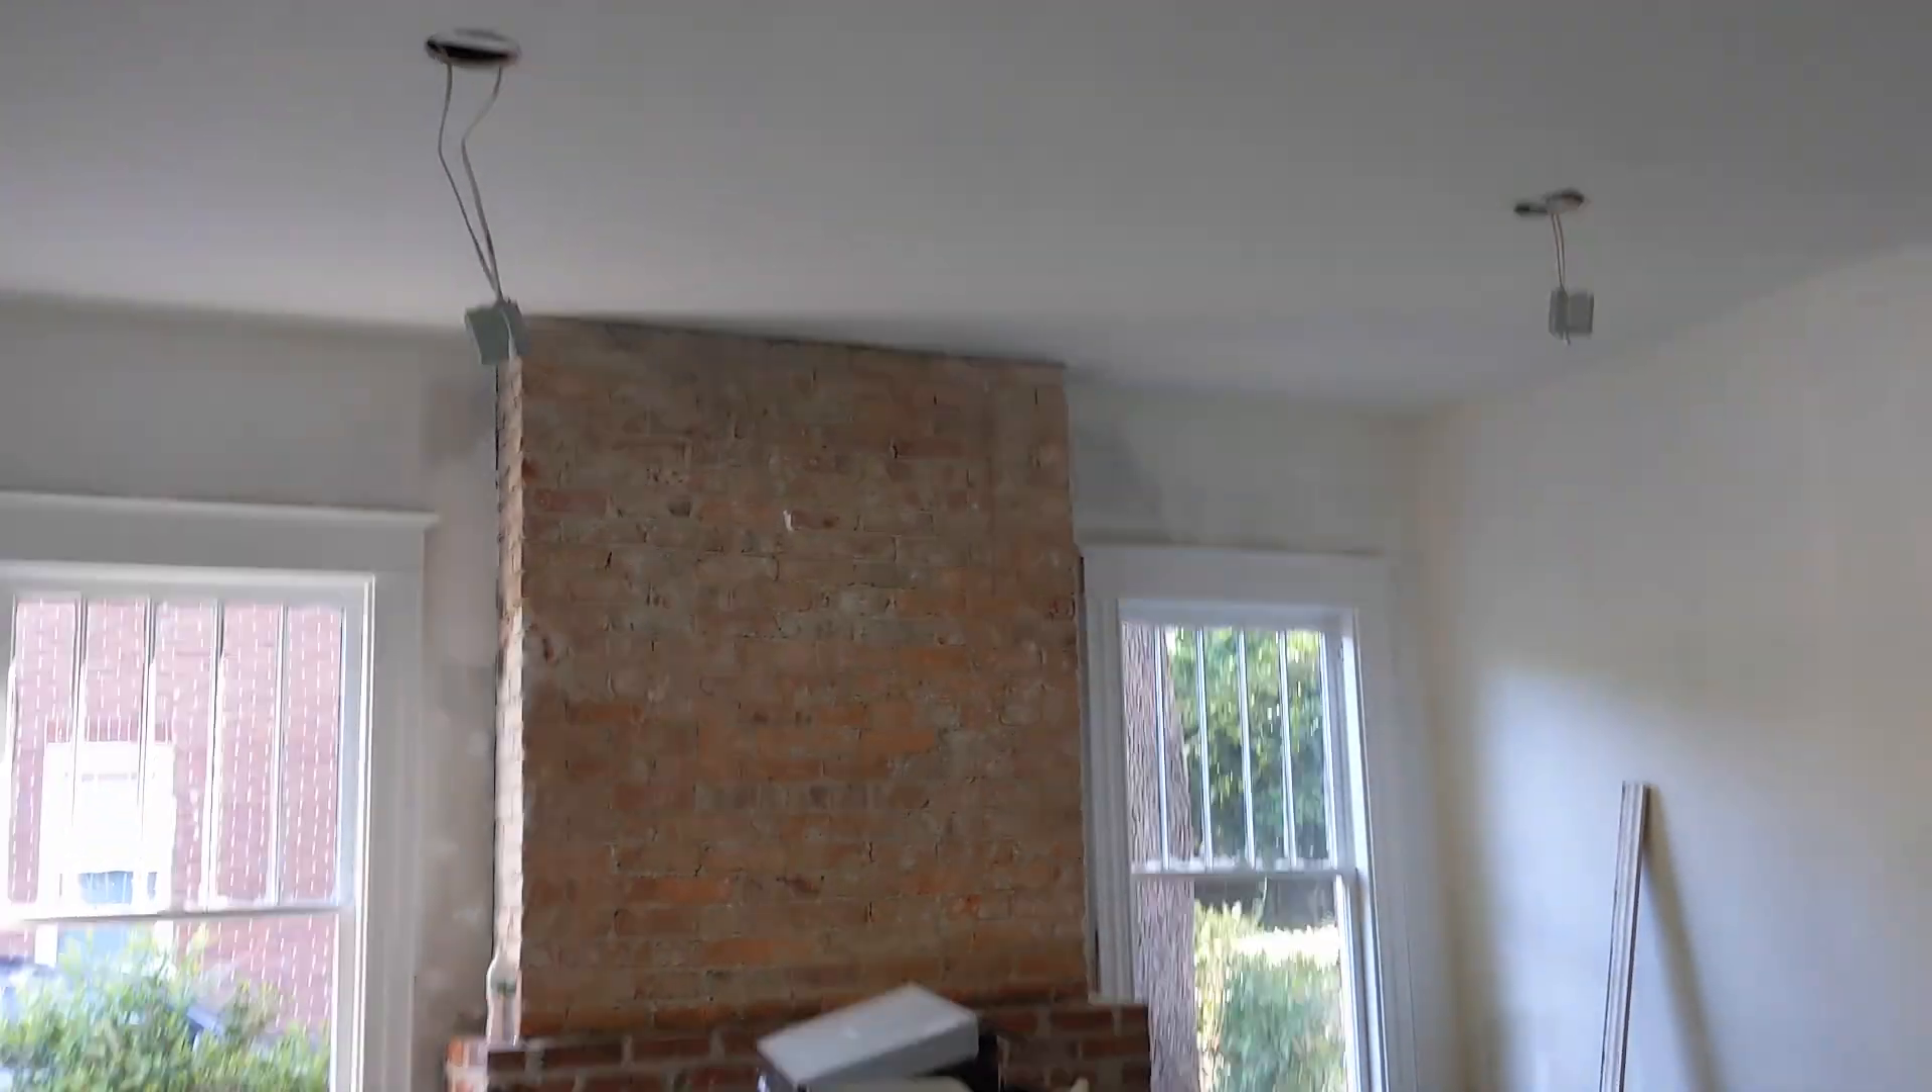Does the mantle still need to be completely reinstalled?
Yes.